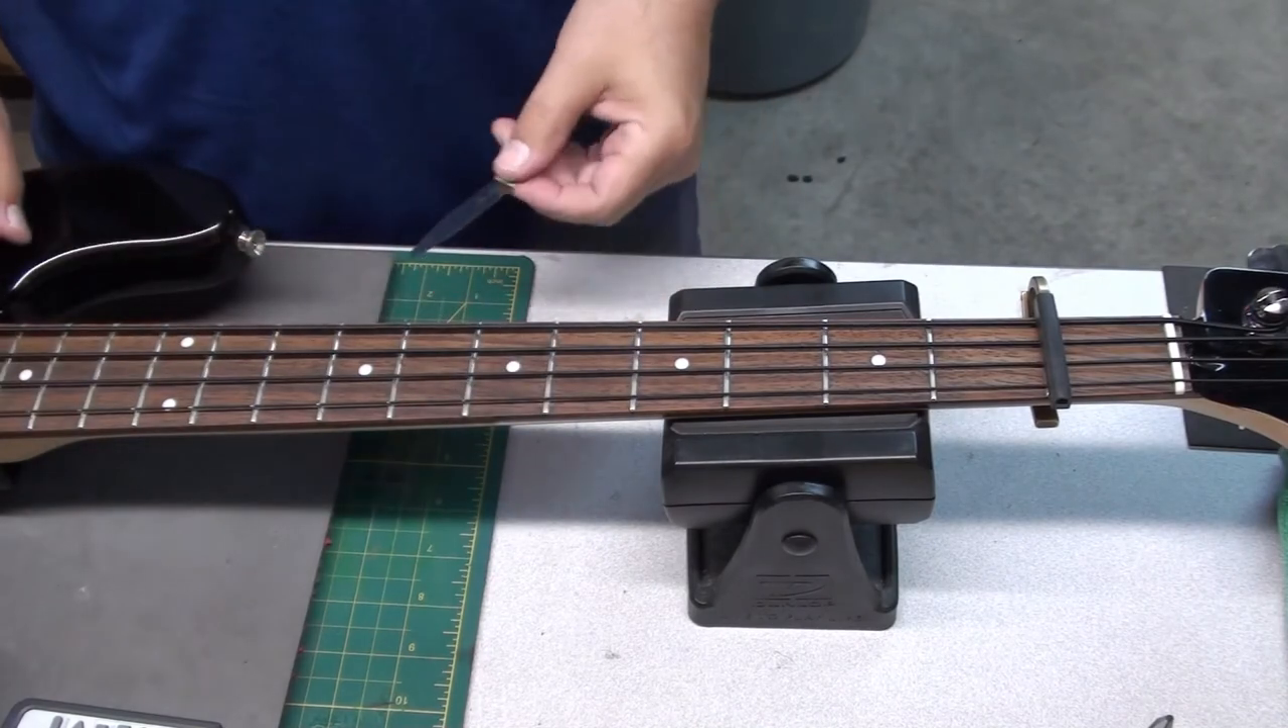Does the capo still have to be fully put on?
No.